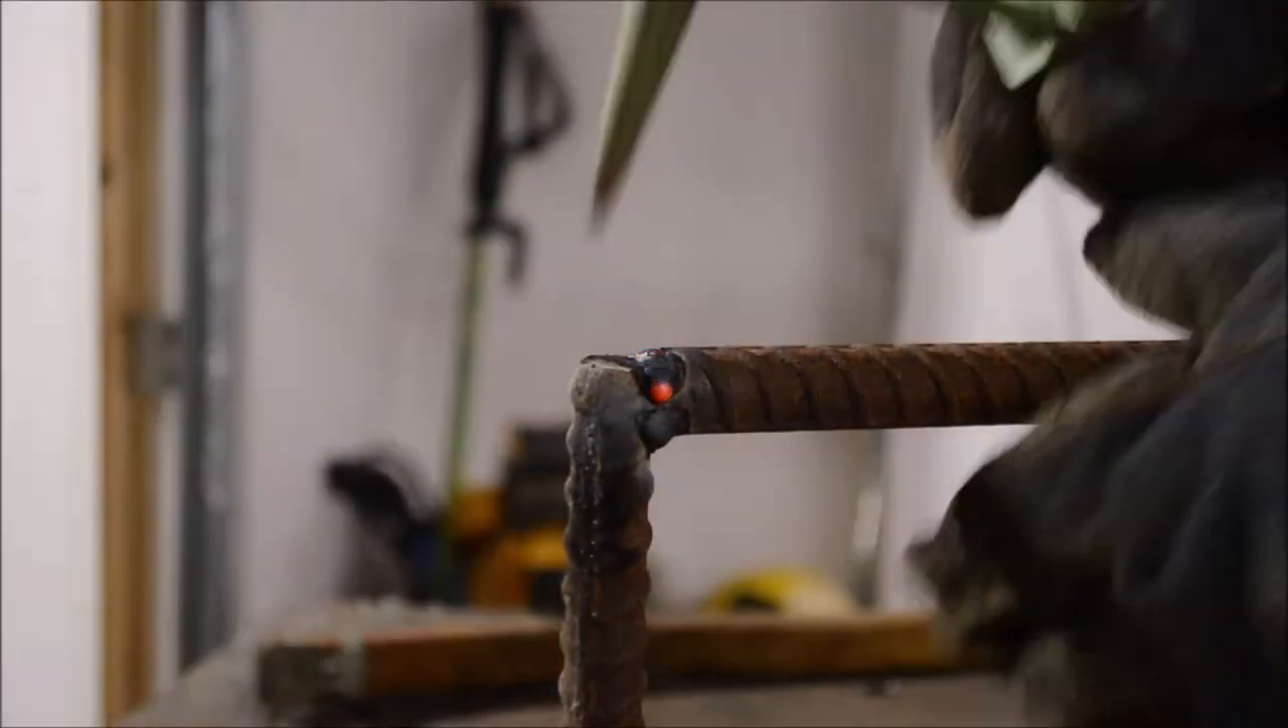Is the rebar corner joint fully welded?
No.